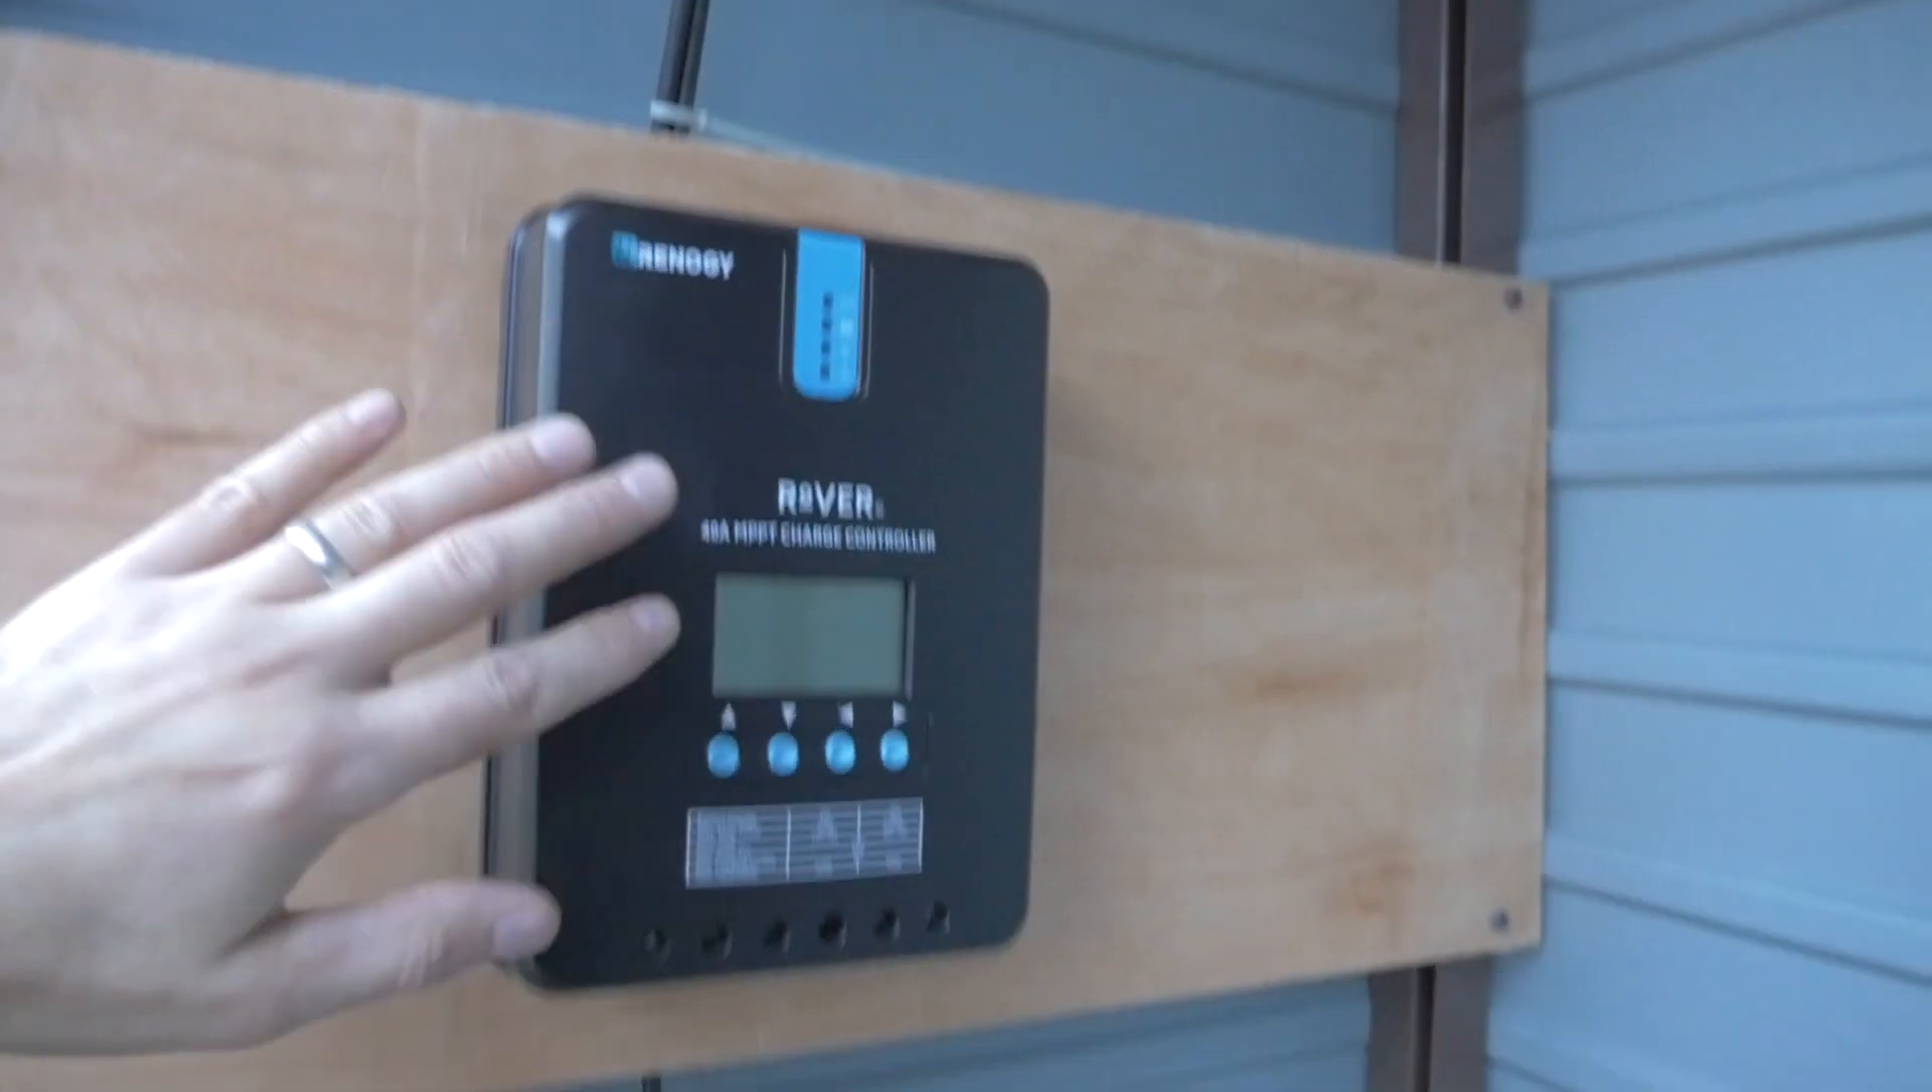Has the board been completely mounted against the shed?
Yes.